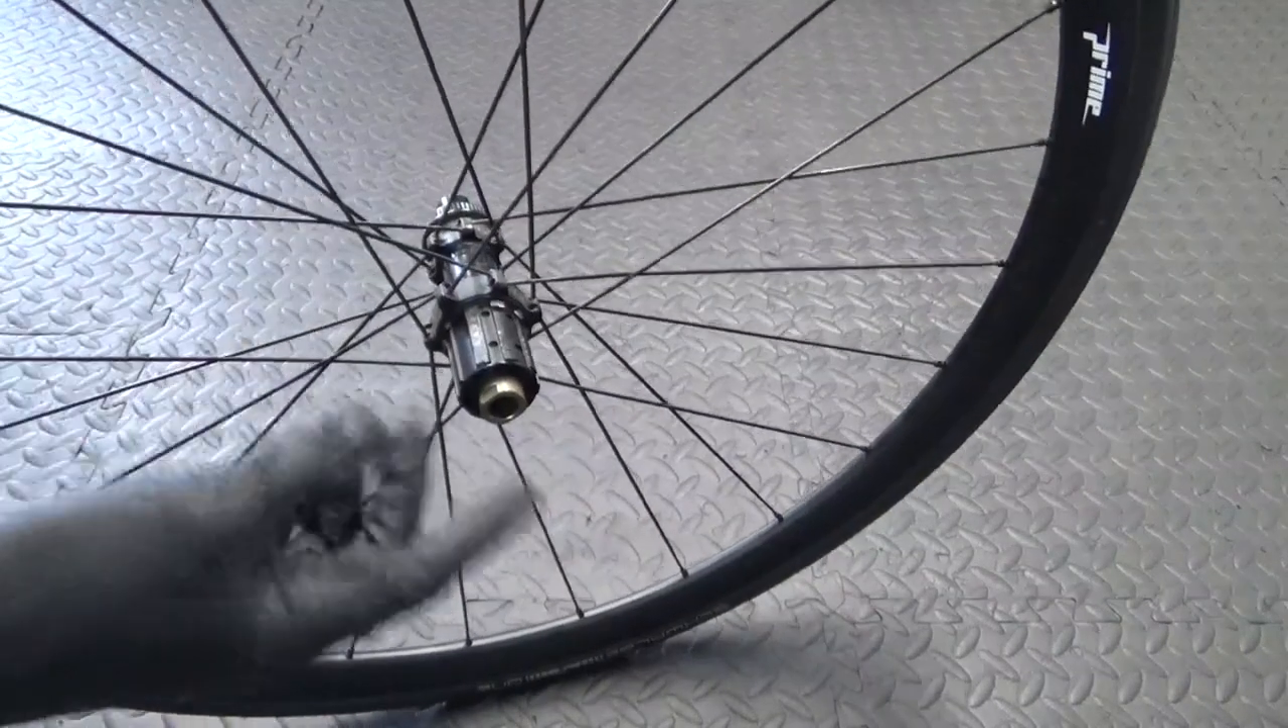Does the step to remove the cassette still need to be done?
No.